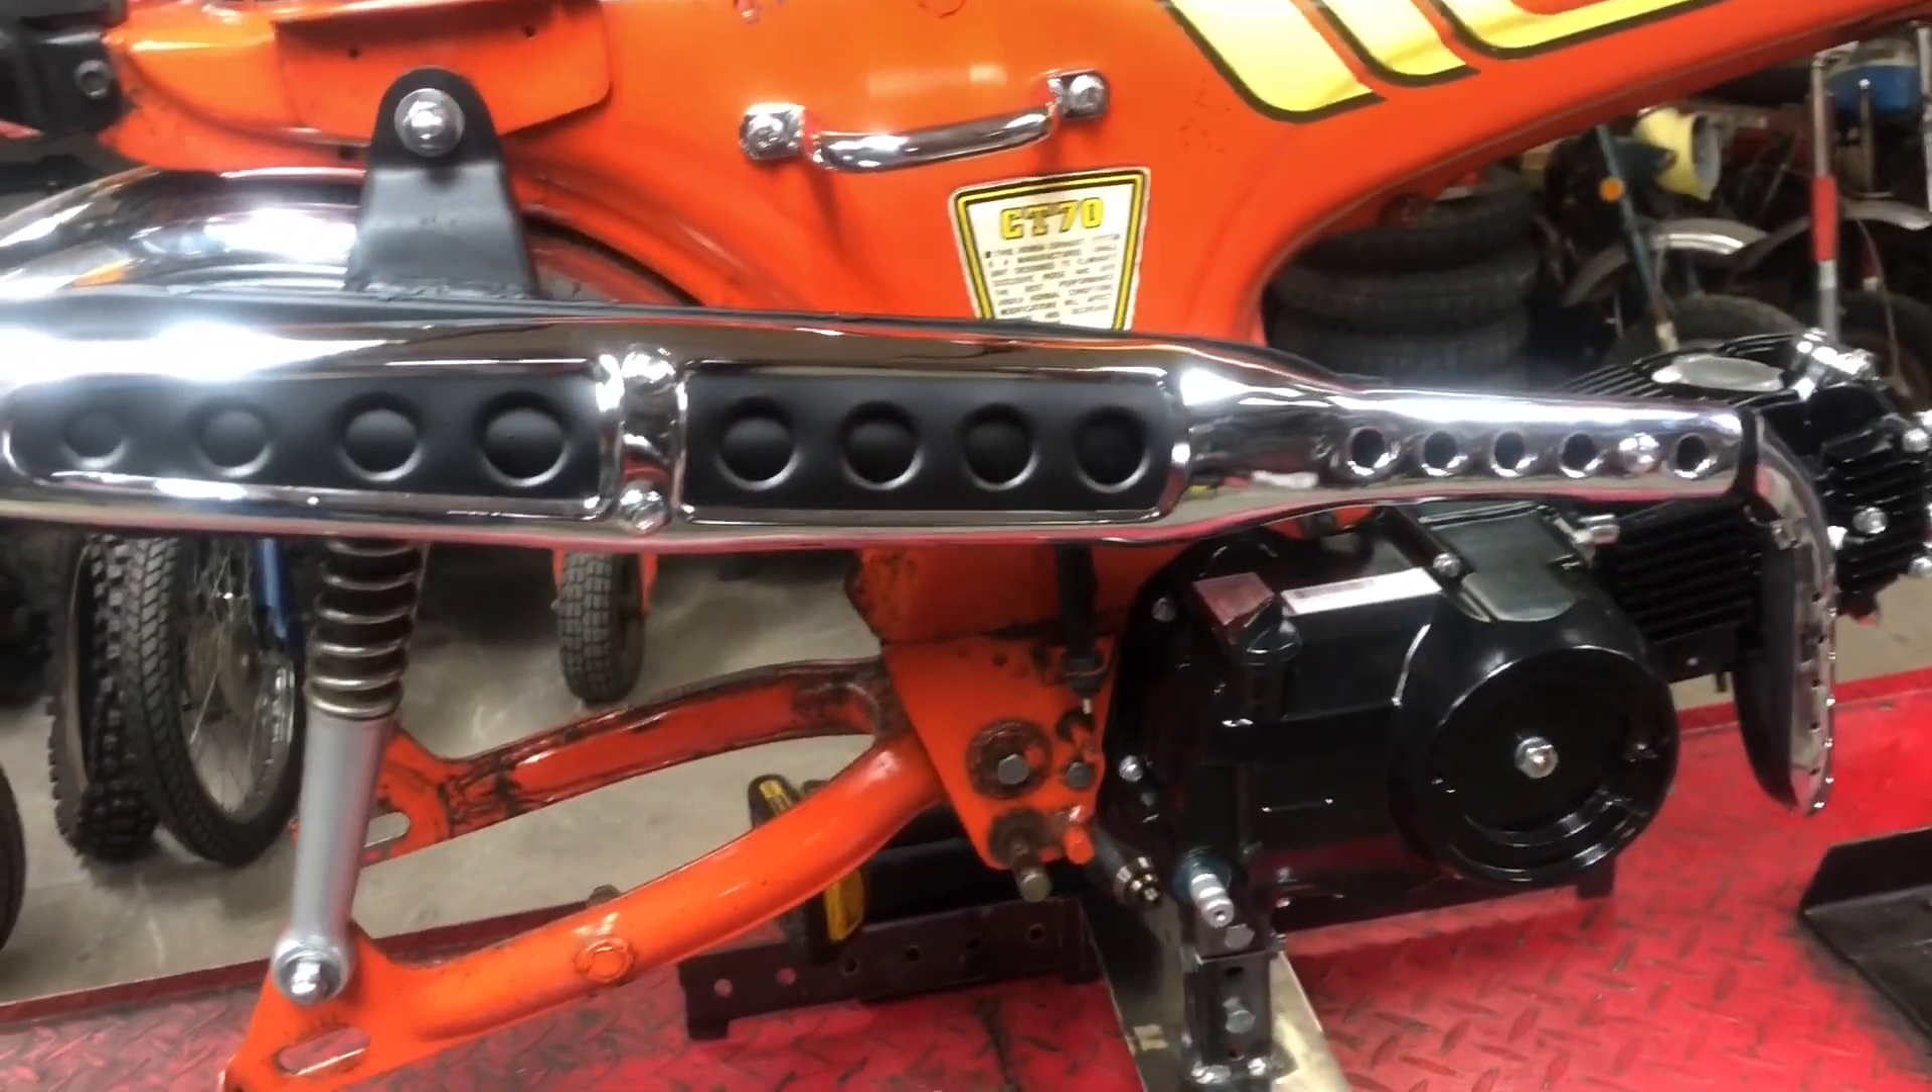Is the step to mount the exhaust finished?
Yes.